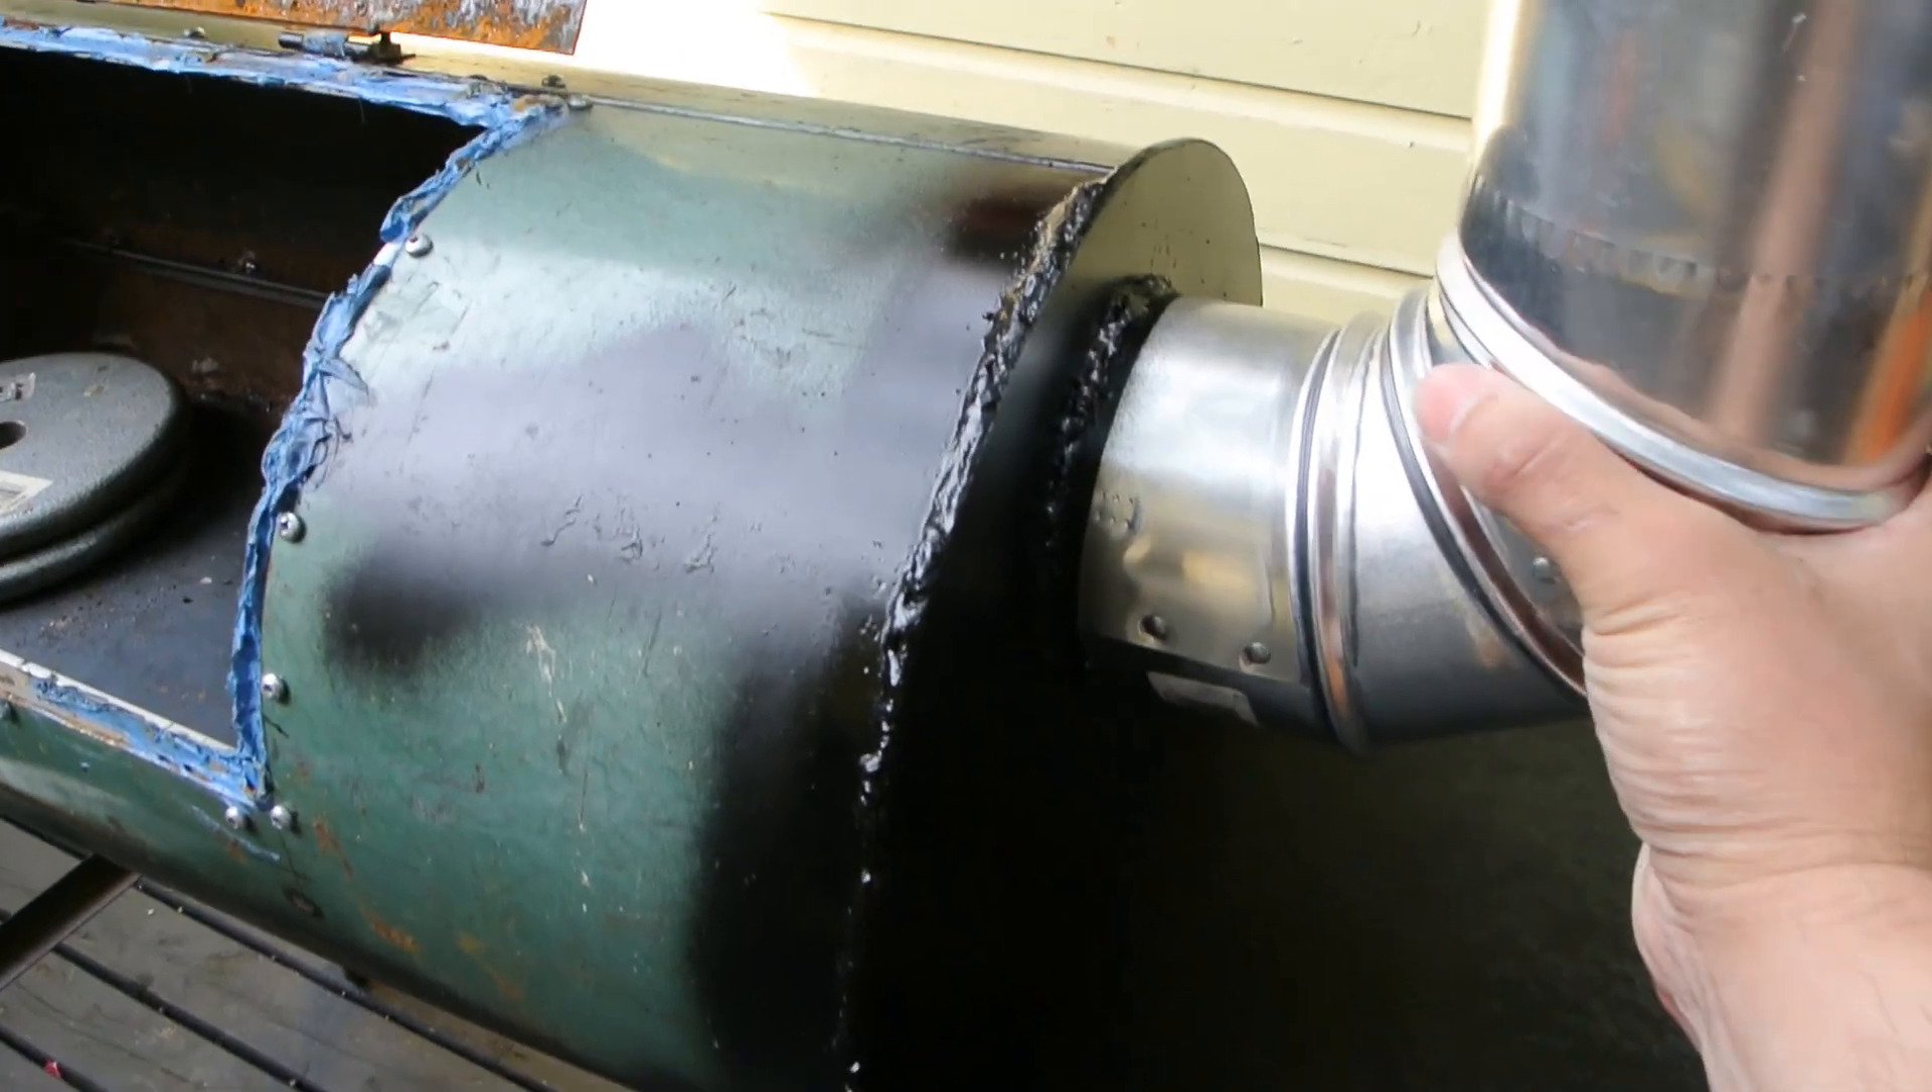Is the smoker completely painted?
No.